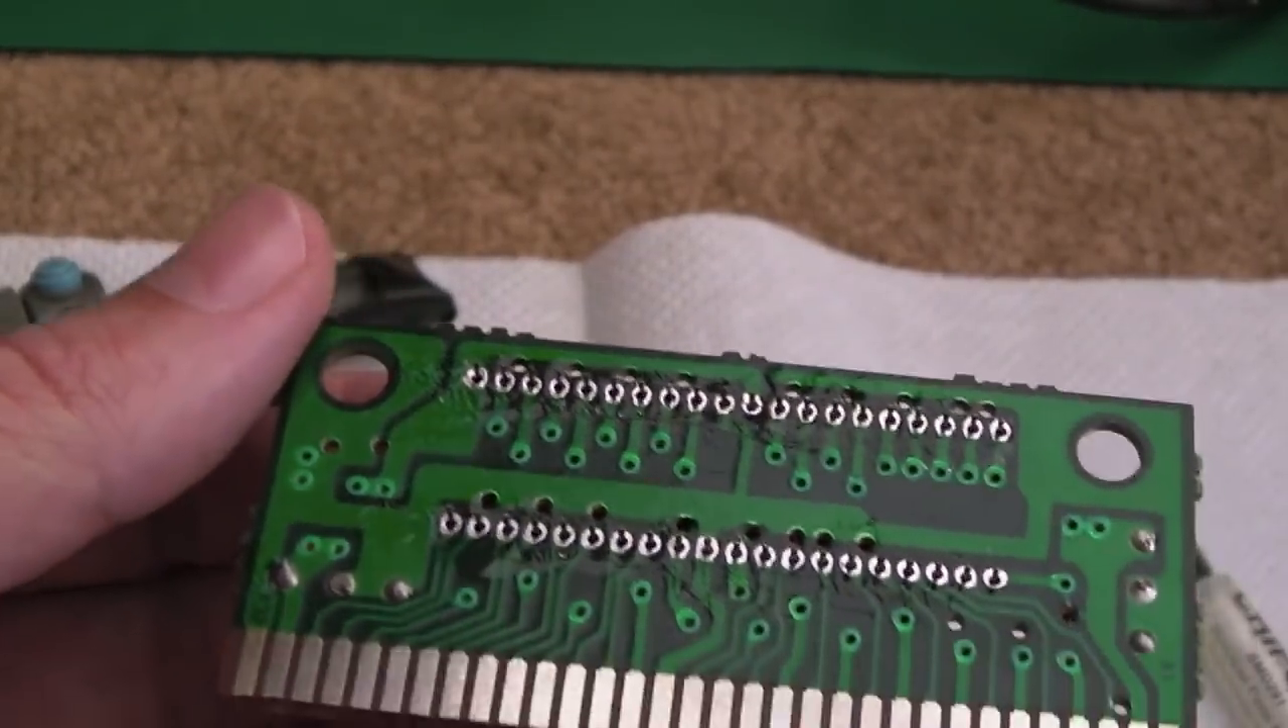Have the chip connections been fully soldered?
No.